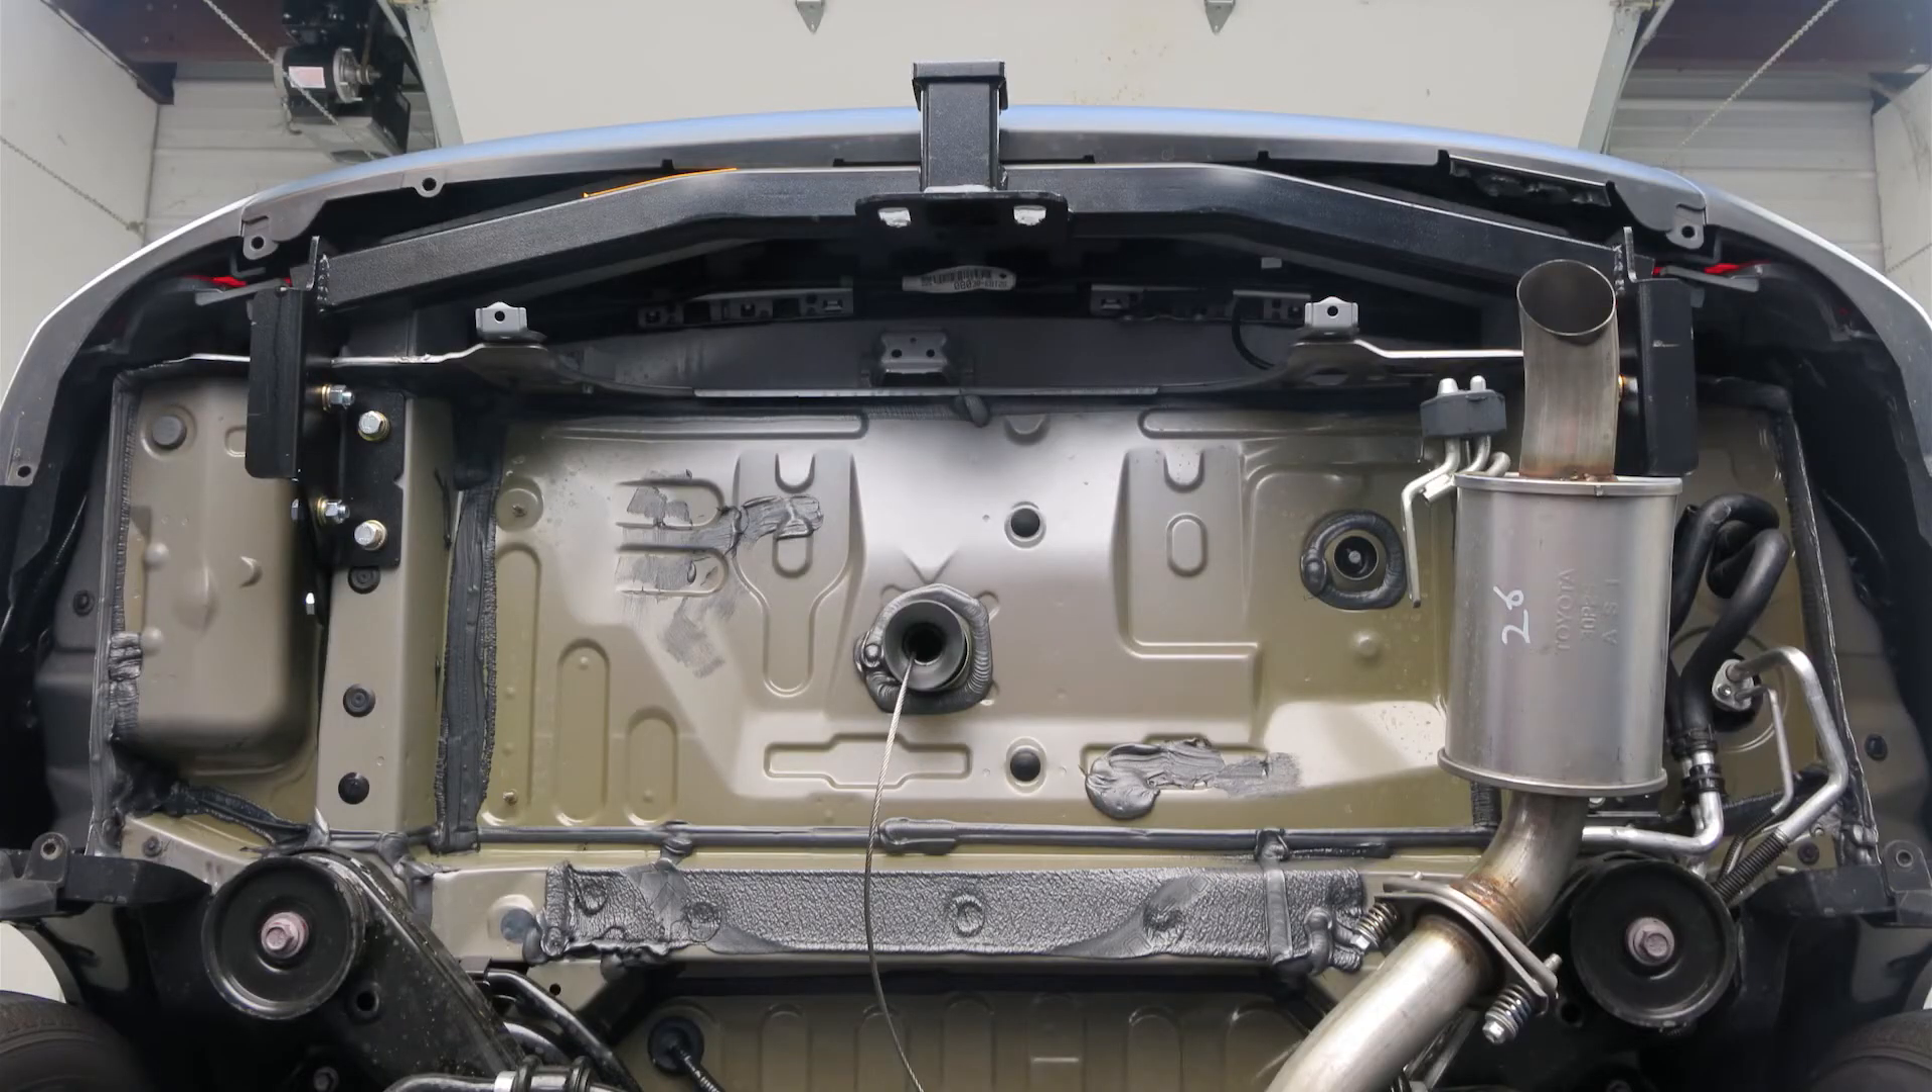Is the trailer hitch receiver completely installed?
Yes.